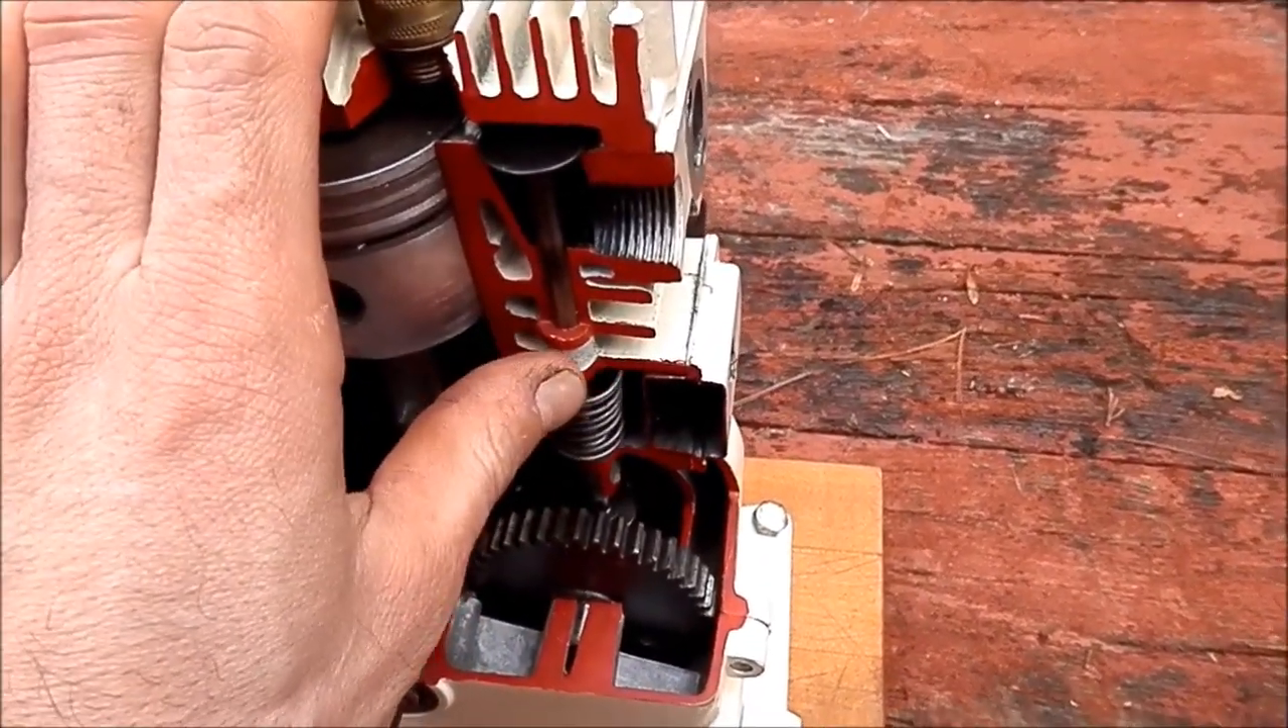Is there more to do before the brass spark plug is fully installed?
No.